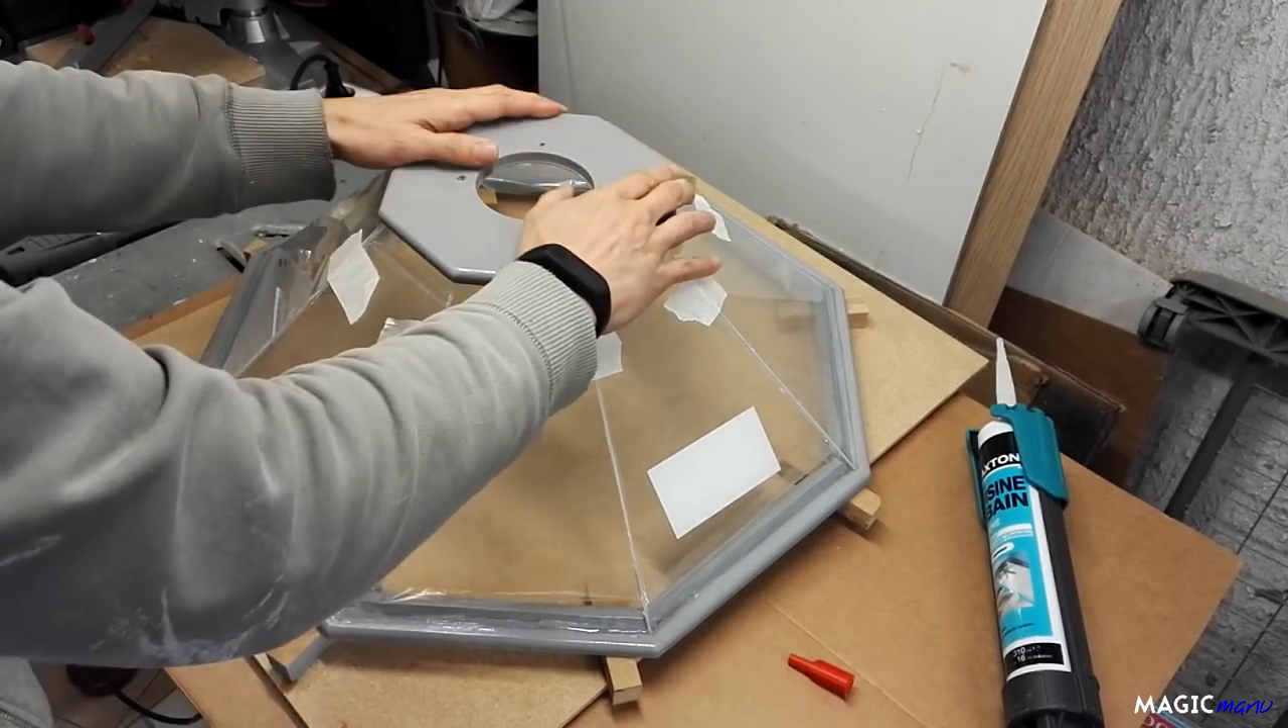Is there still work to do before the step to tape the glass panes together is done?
No.